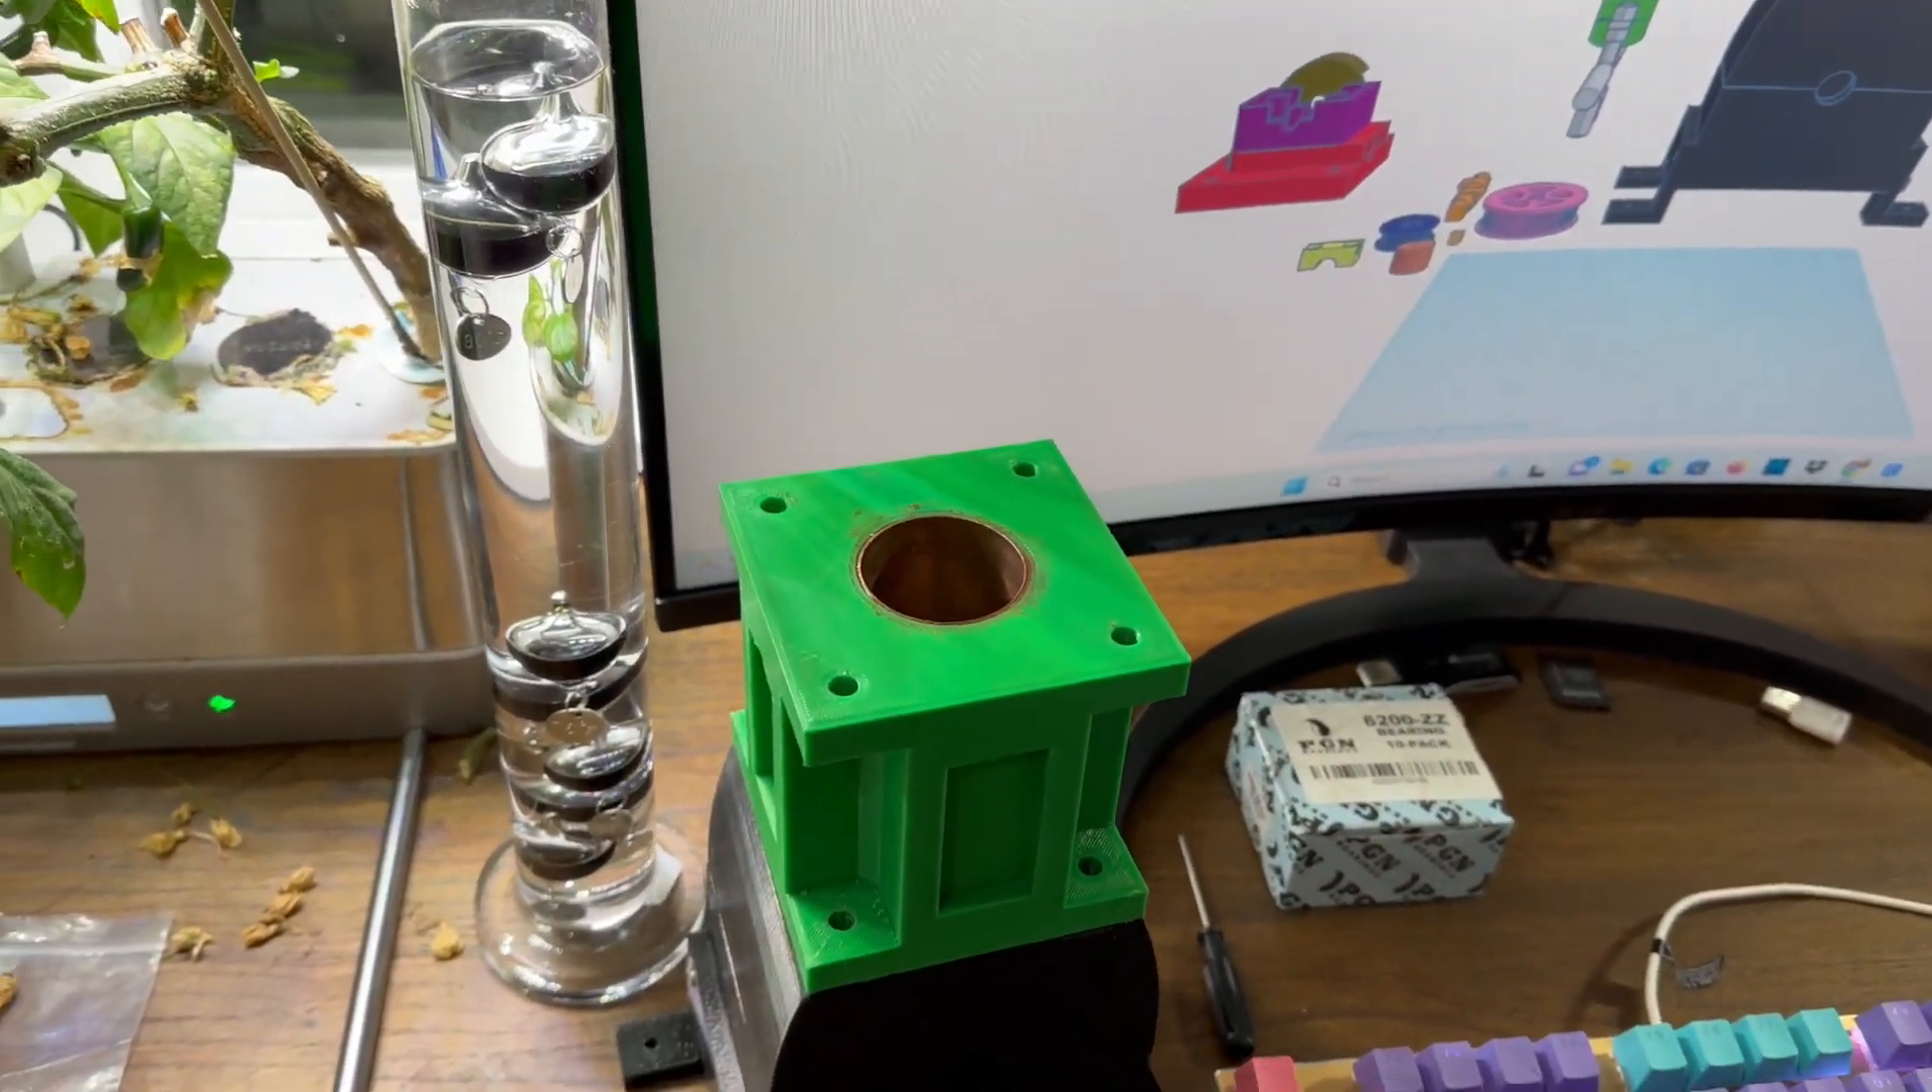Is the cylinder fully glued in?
Yes.